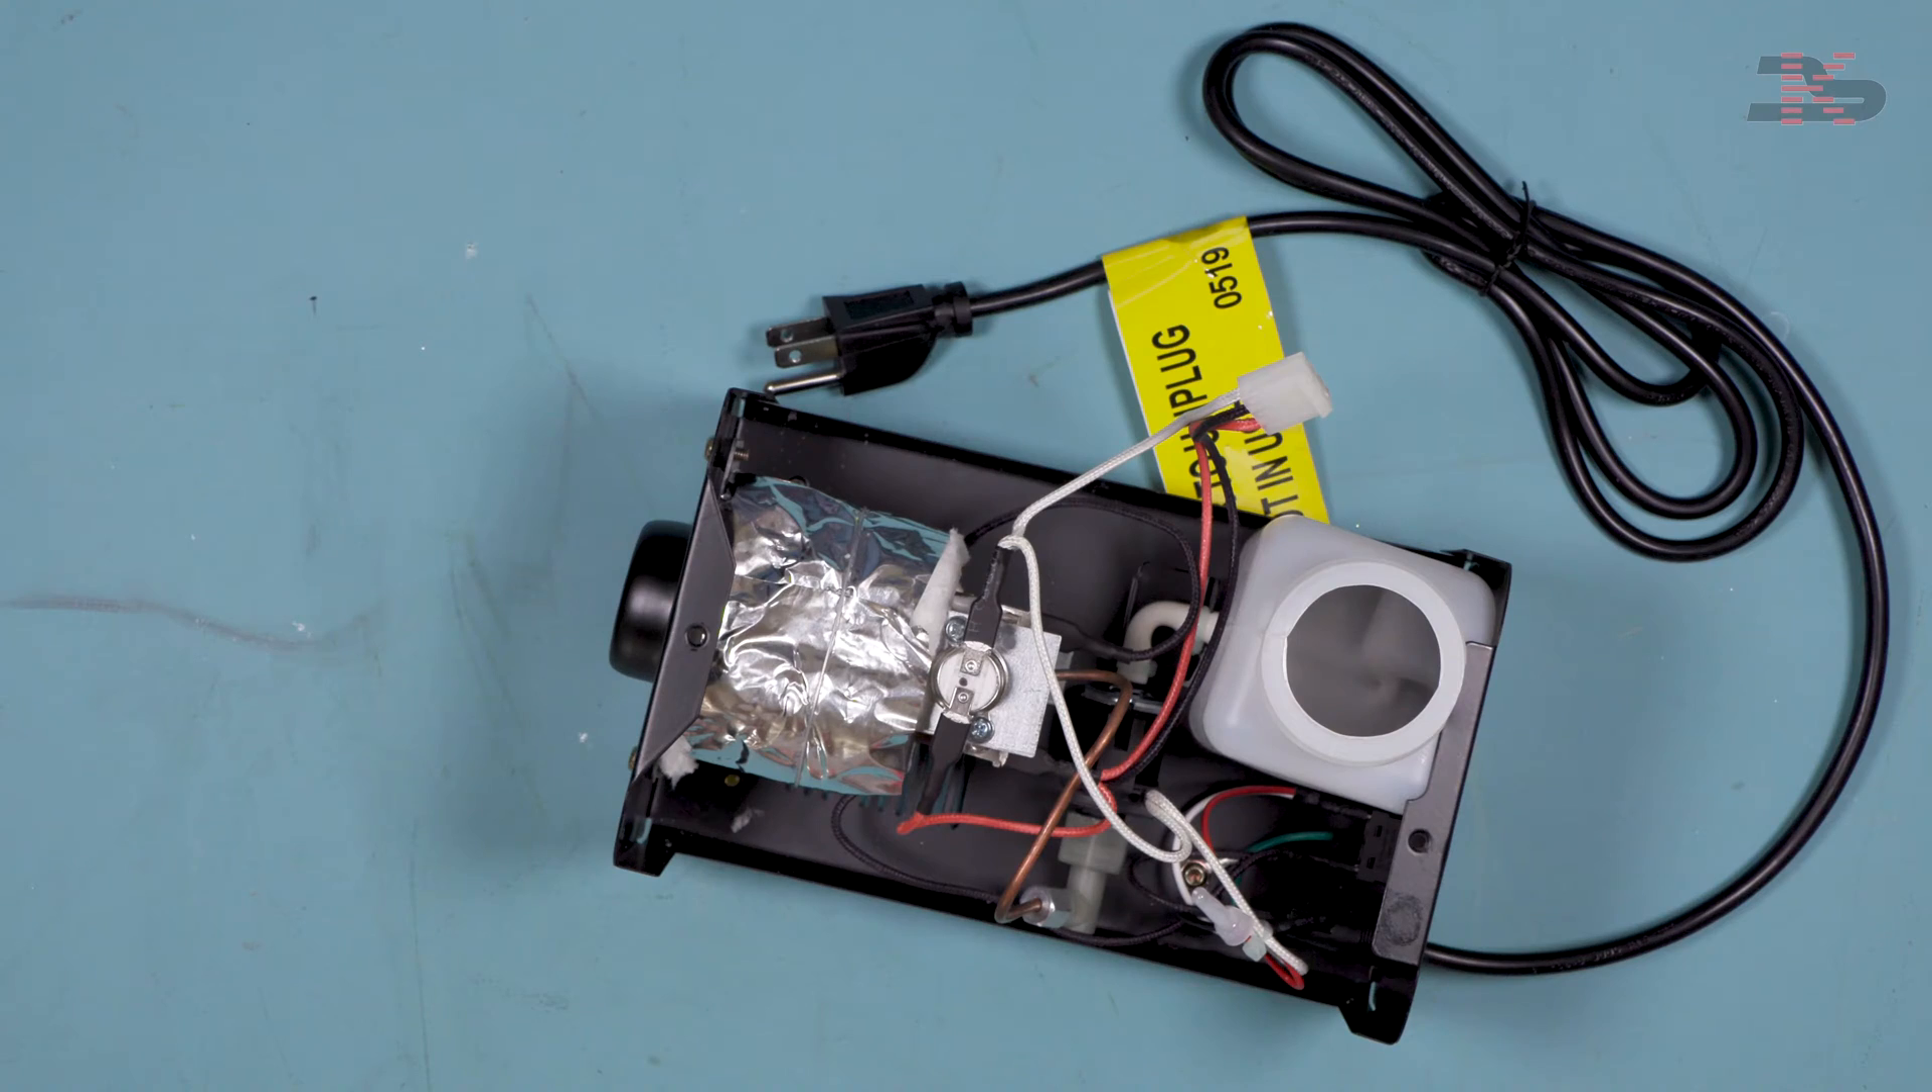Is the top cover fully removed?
Yes.